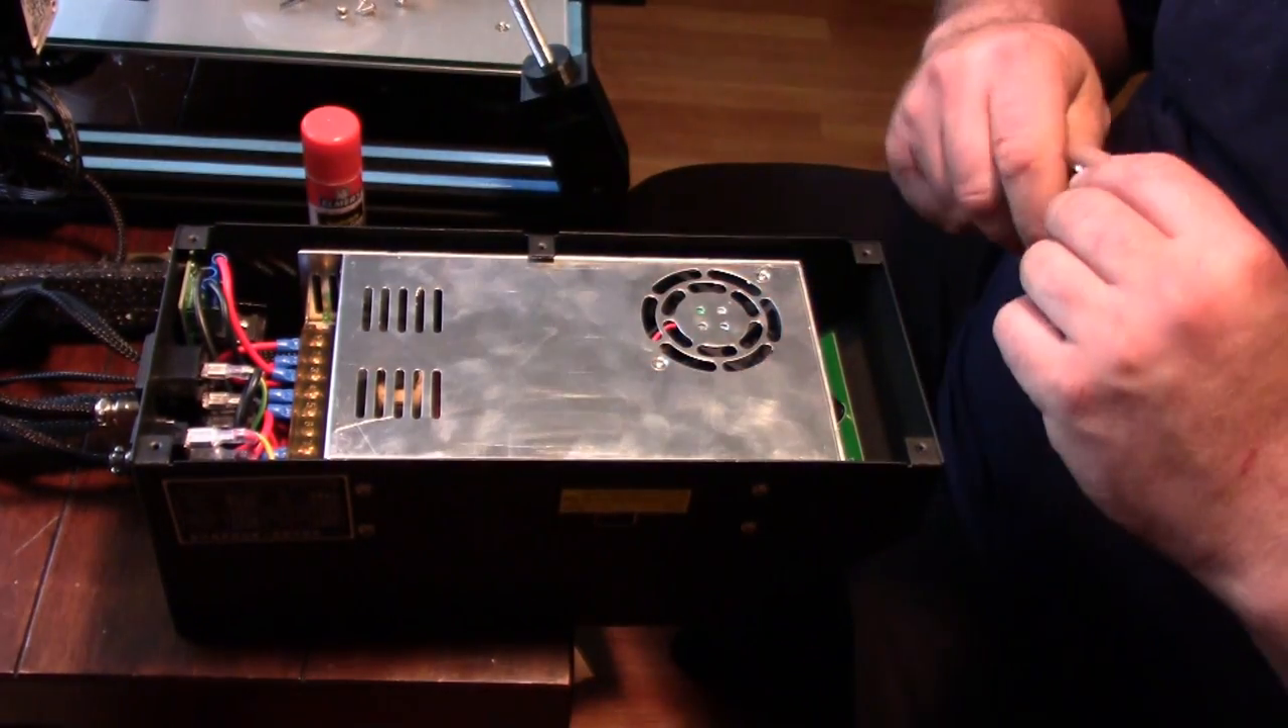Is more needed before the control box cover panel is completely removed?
No.